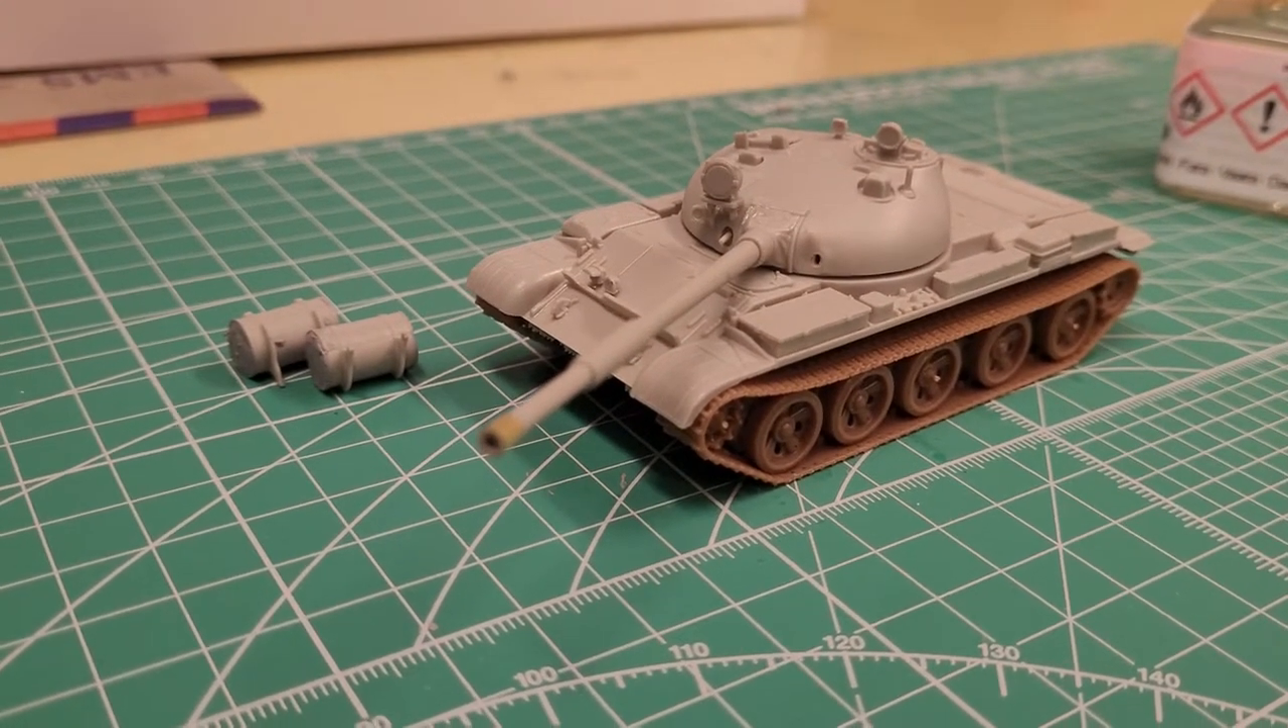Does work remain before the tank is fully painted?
Yes.